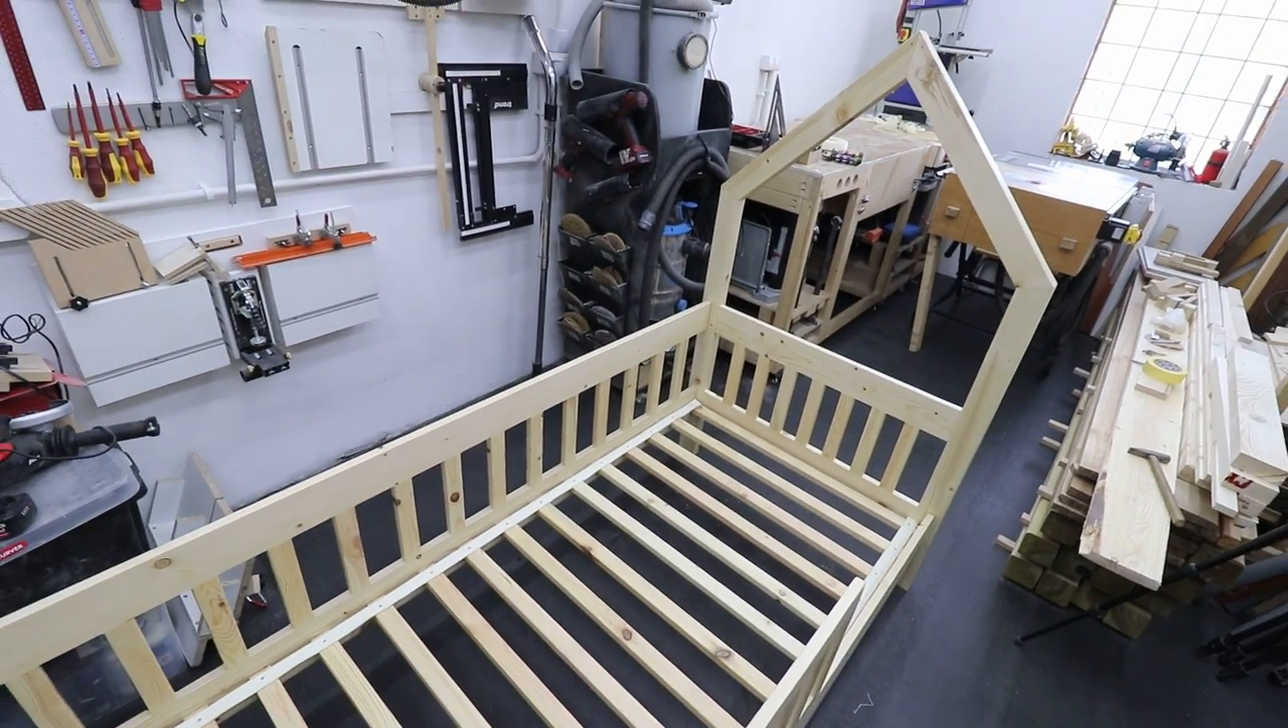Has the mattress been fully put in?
No.